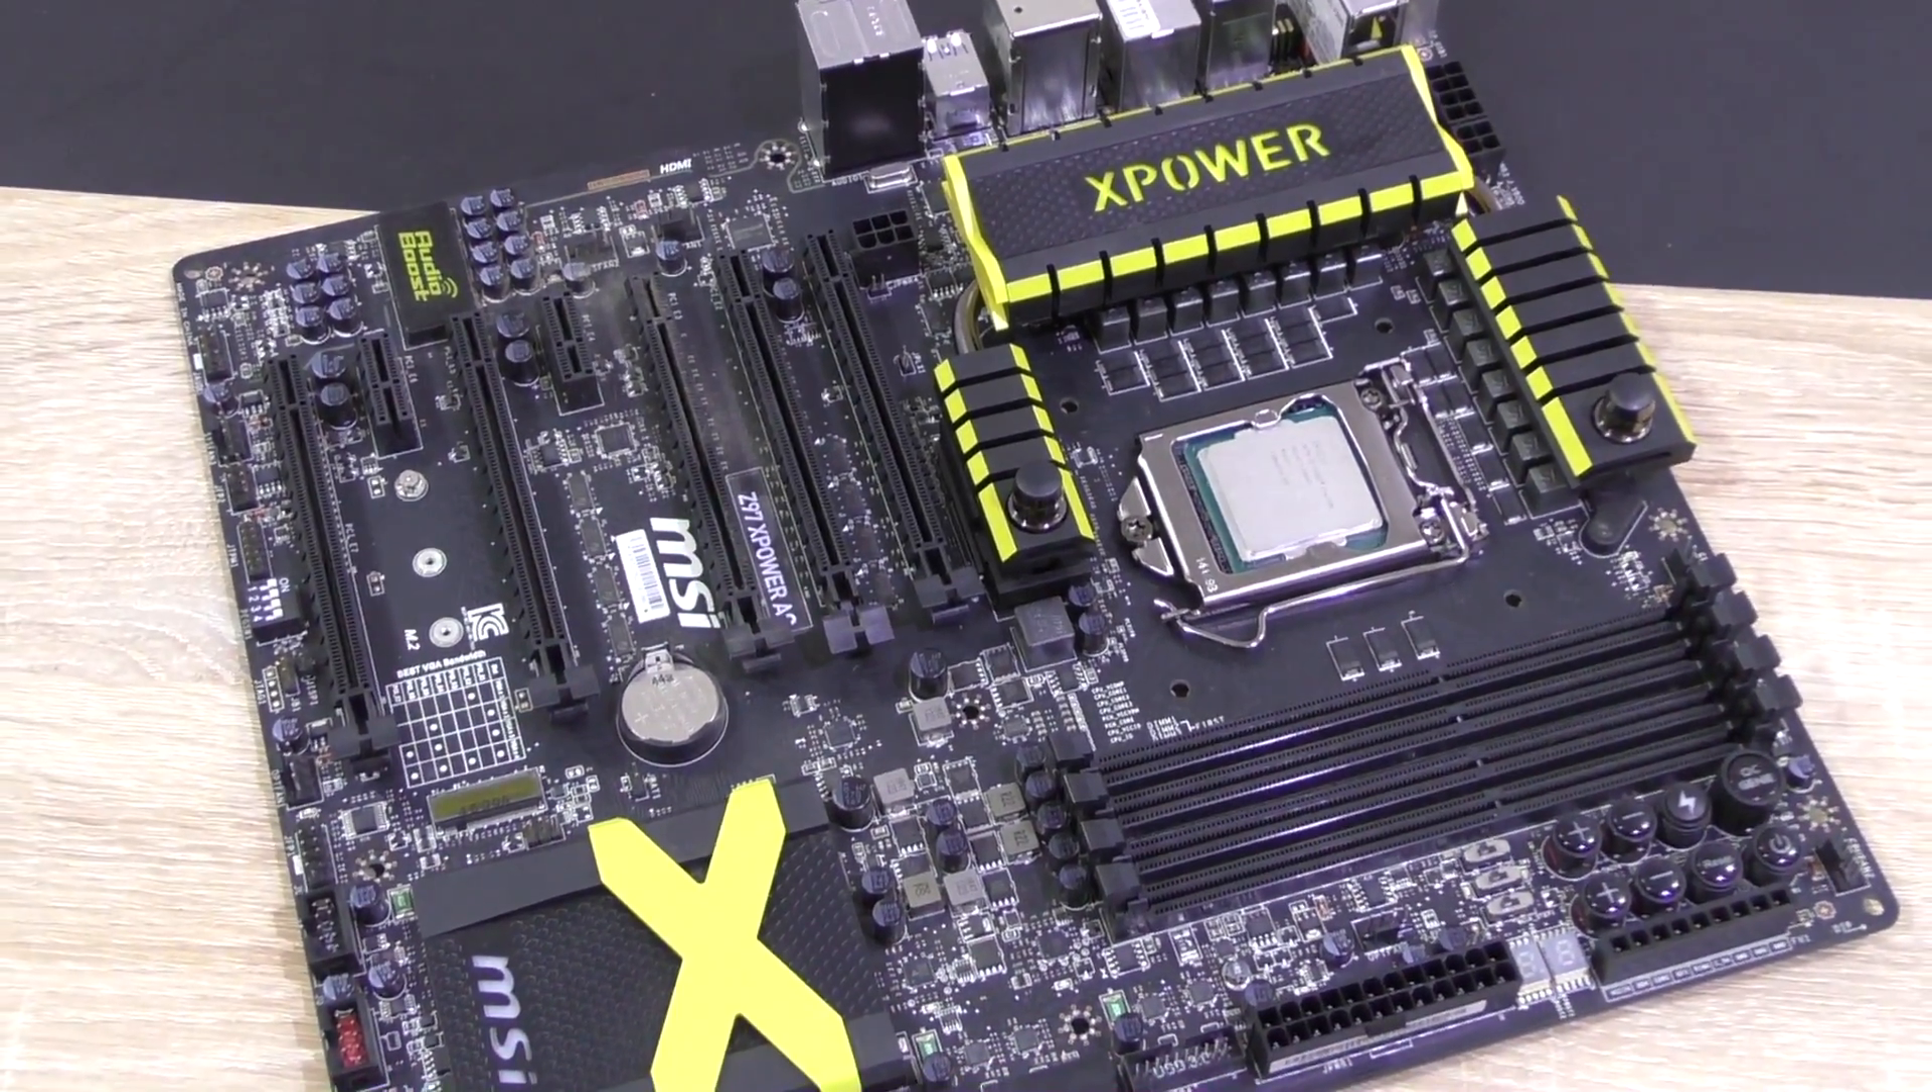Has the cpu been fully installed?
Yes.